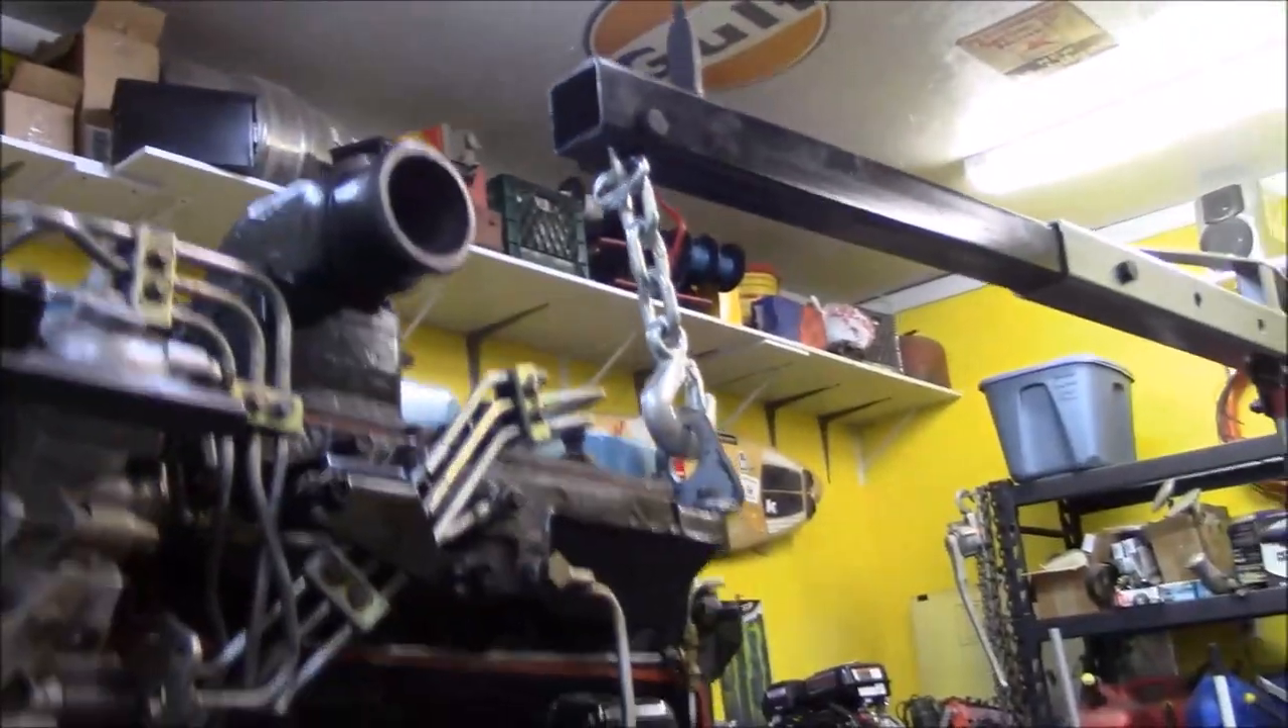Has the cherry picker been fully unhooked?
No.